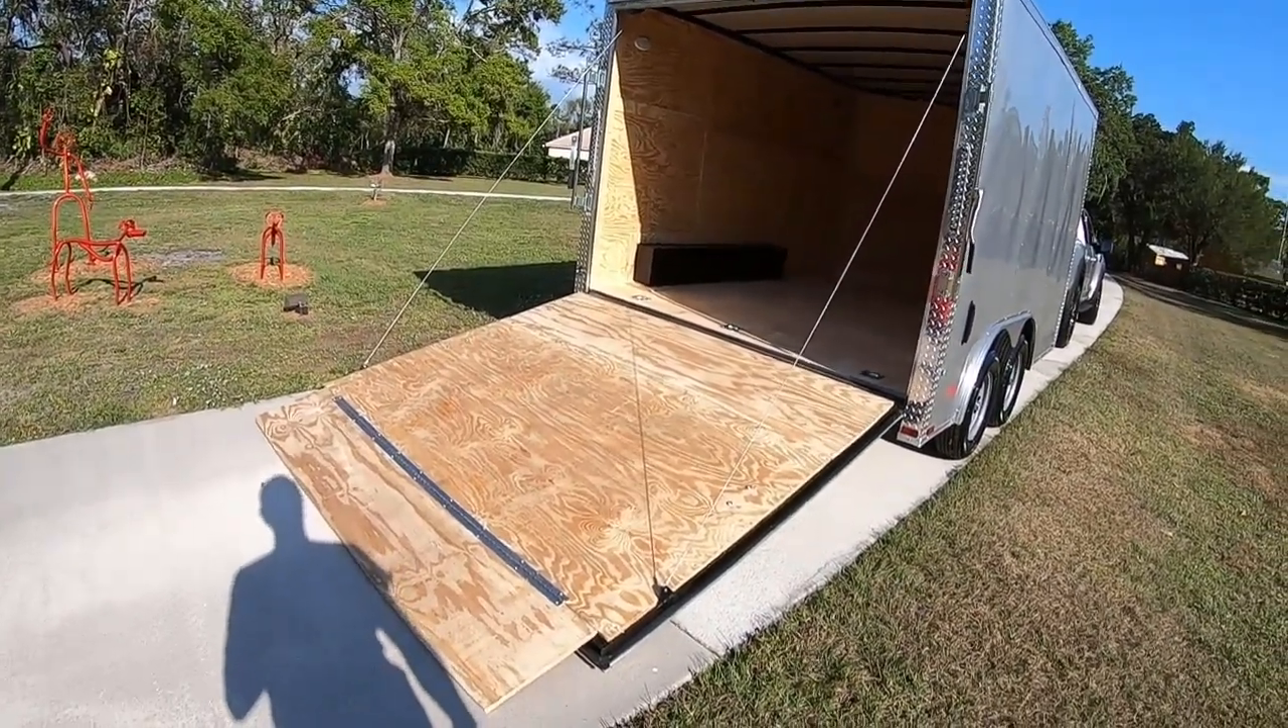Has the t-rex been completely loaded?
No.